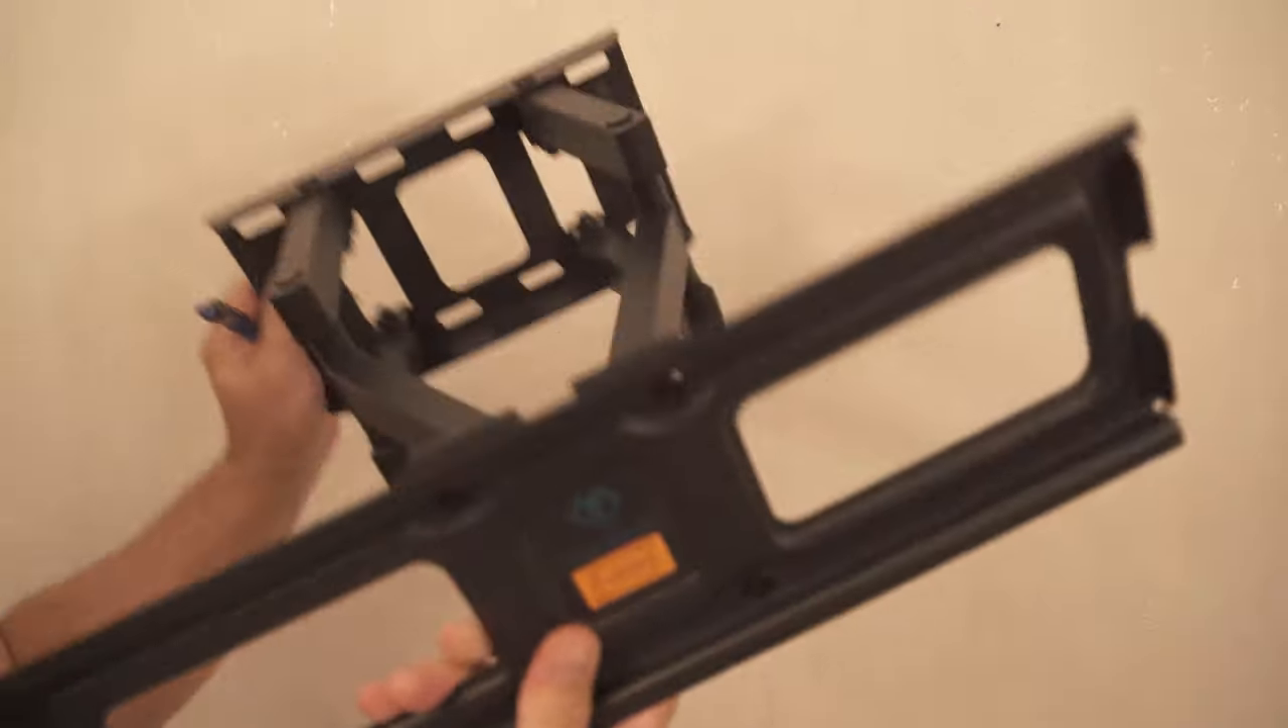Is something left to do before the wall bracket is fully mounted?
Yes.